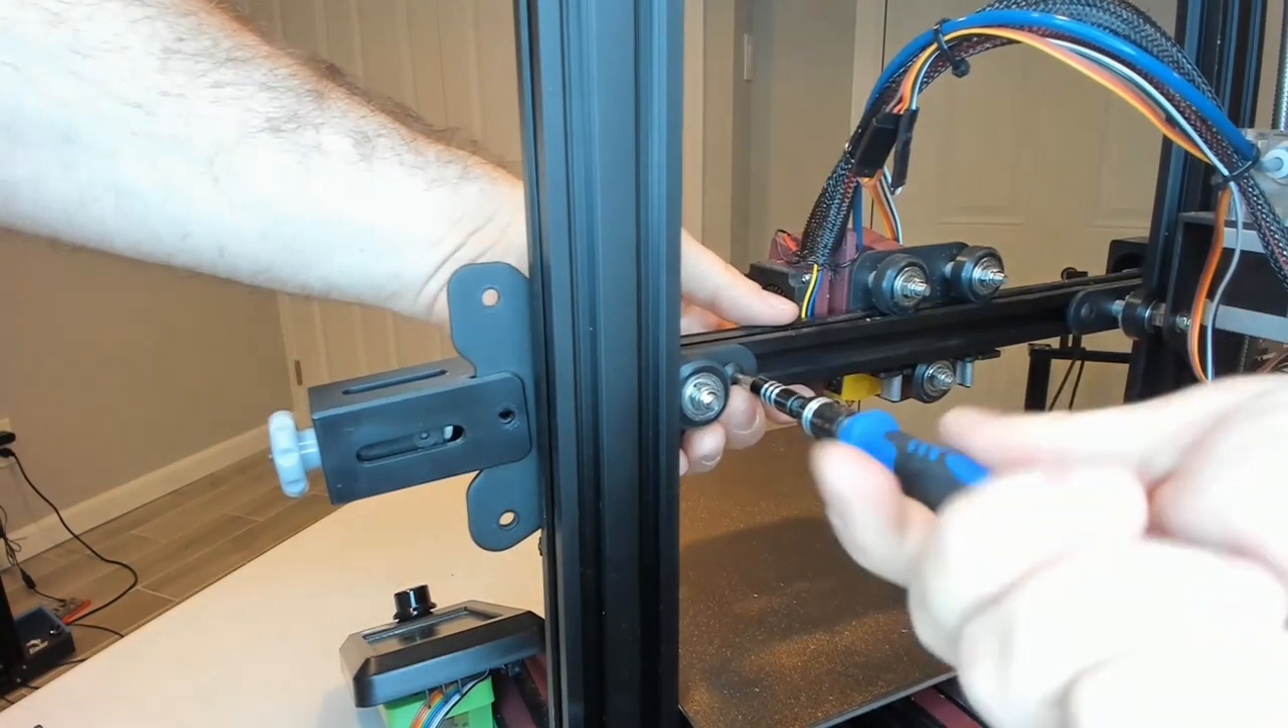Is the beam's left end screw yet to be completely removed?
Yes.